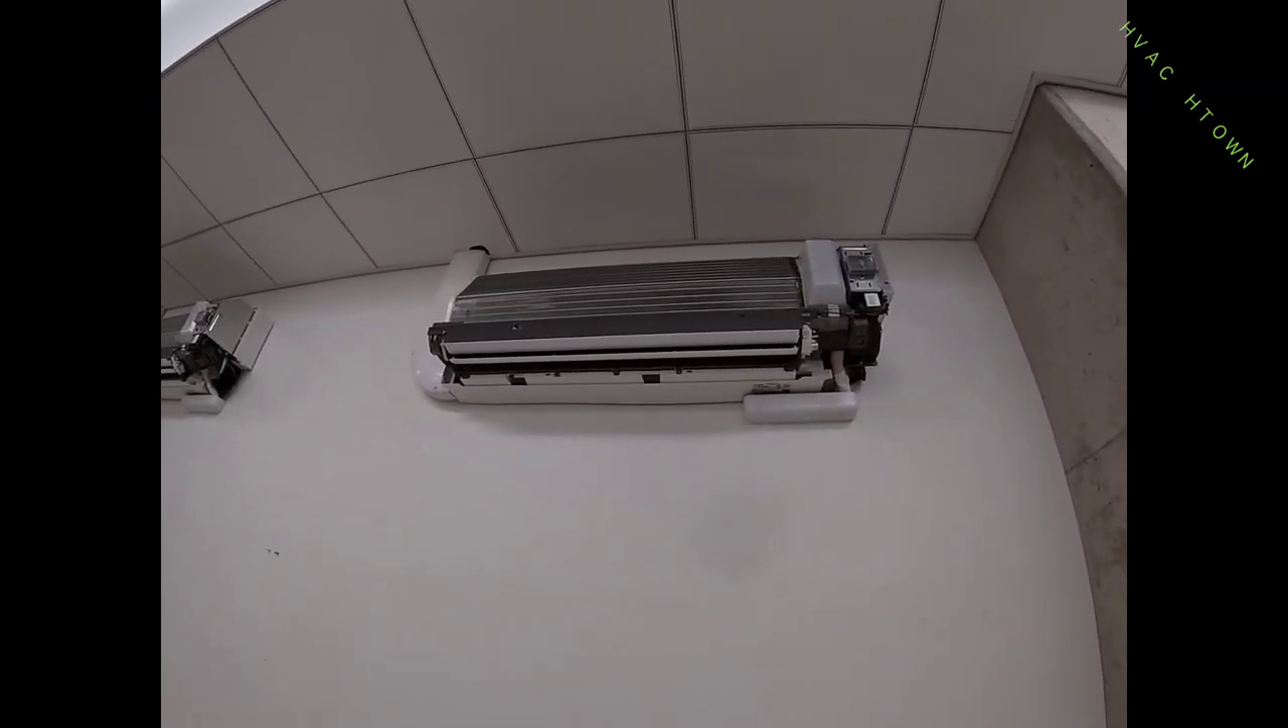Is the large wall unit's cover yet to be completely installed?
Yes.